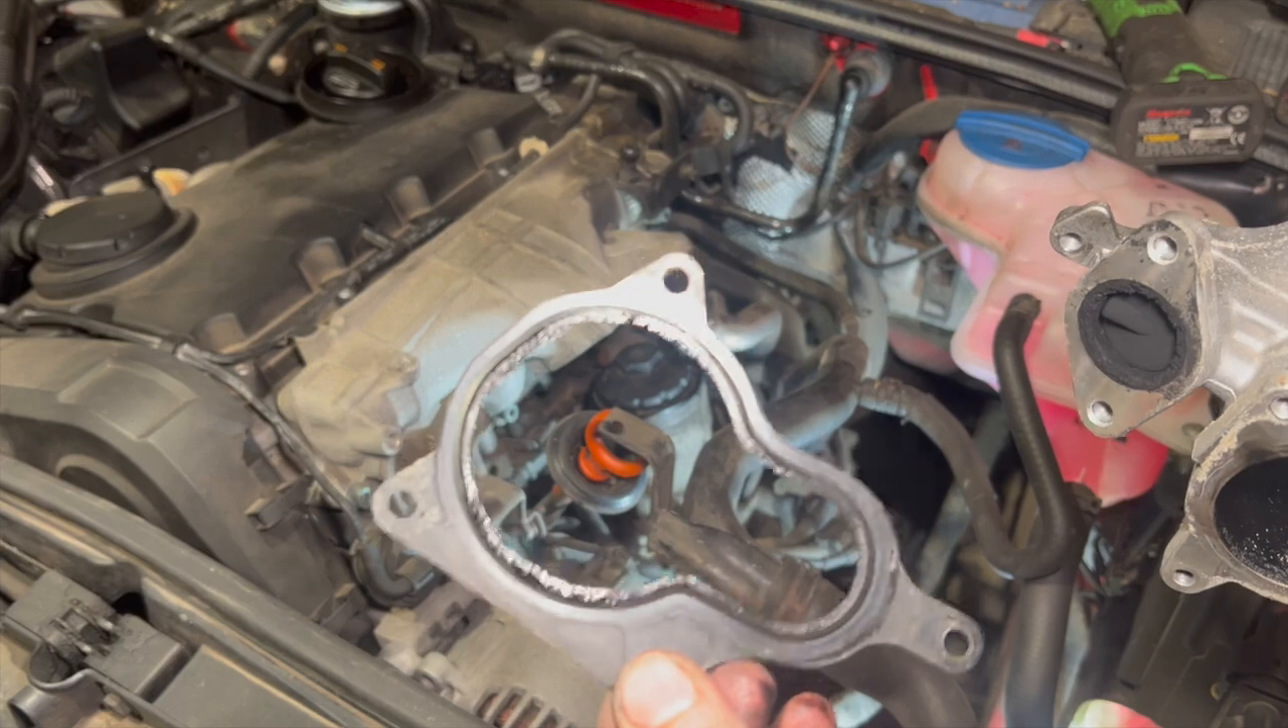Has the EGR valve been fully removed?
Yes.